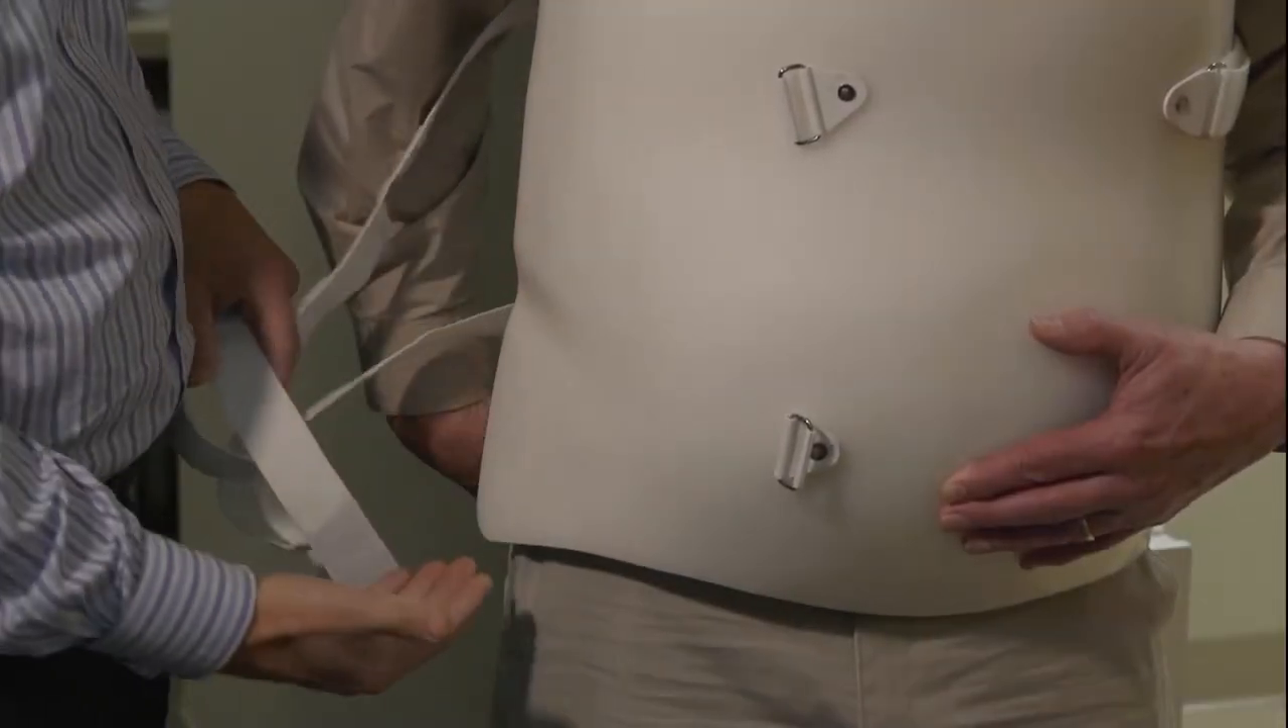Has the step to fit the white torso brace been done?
No.